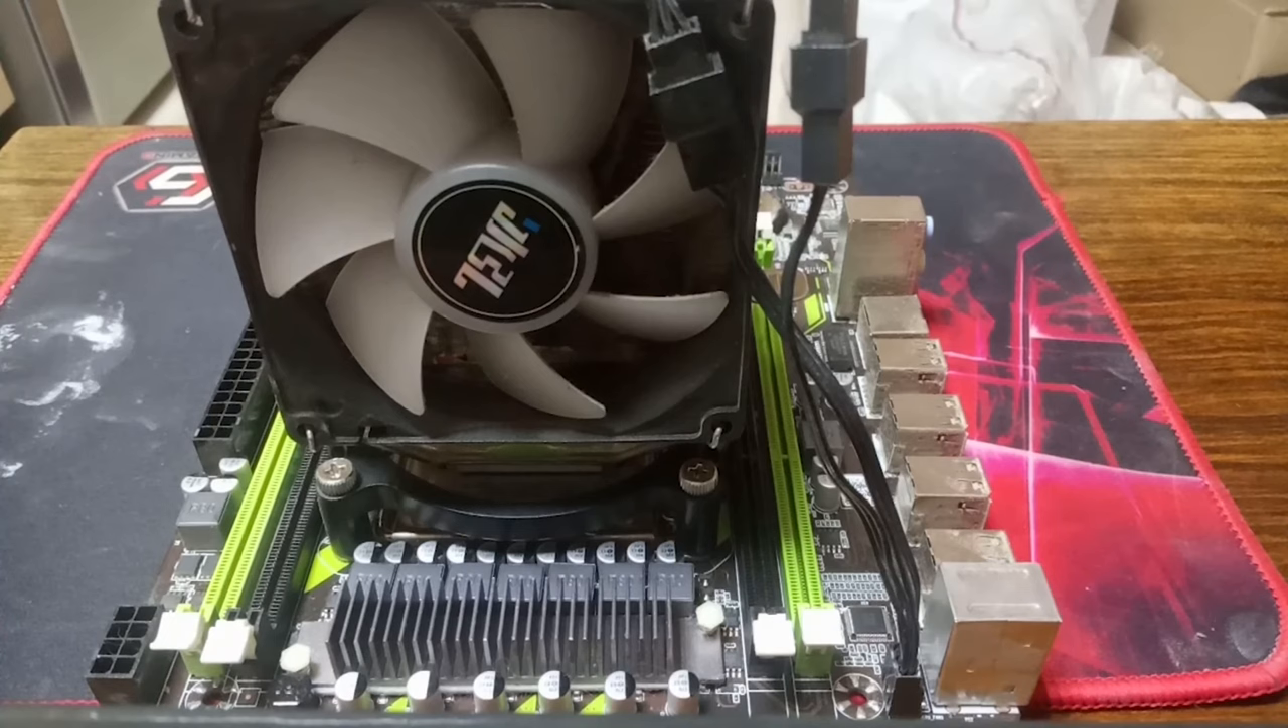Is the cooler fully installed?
Yes.